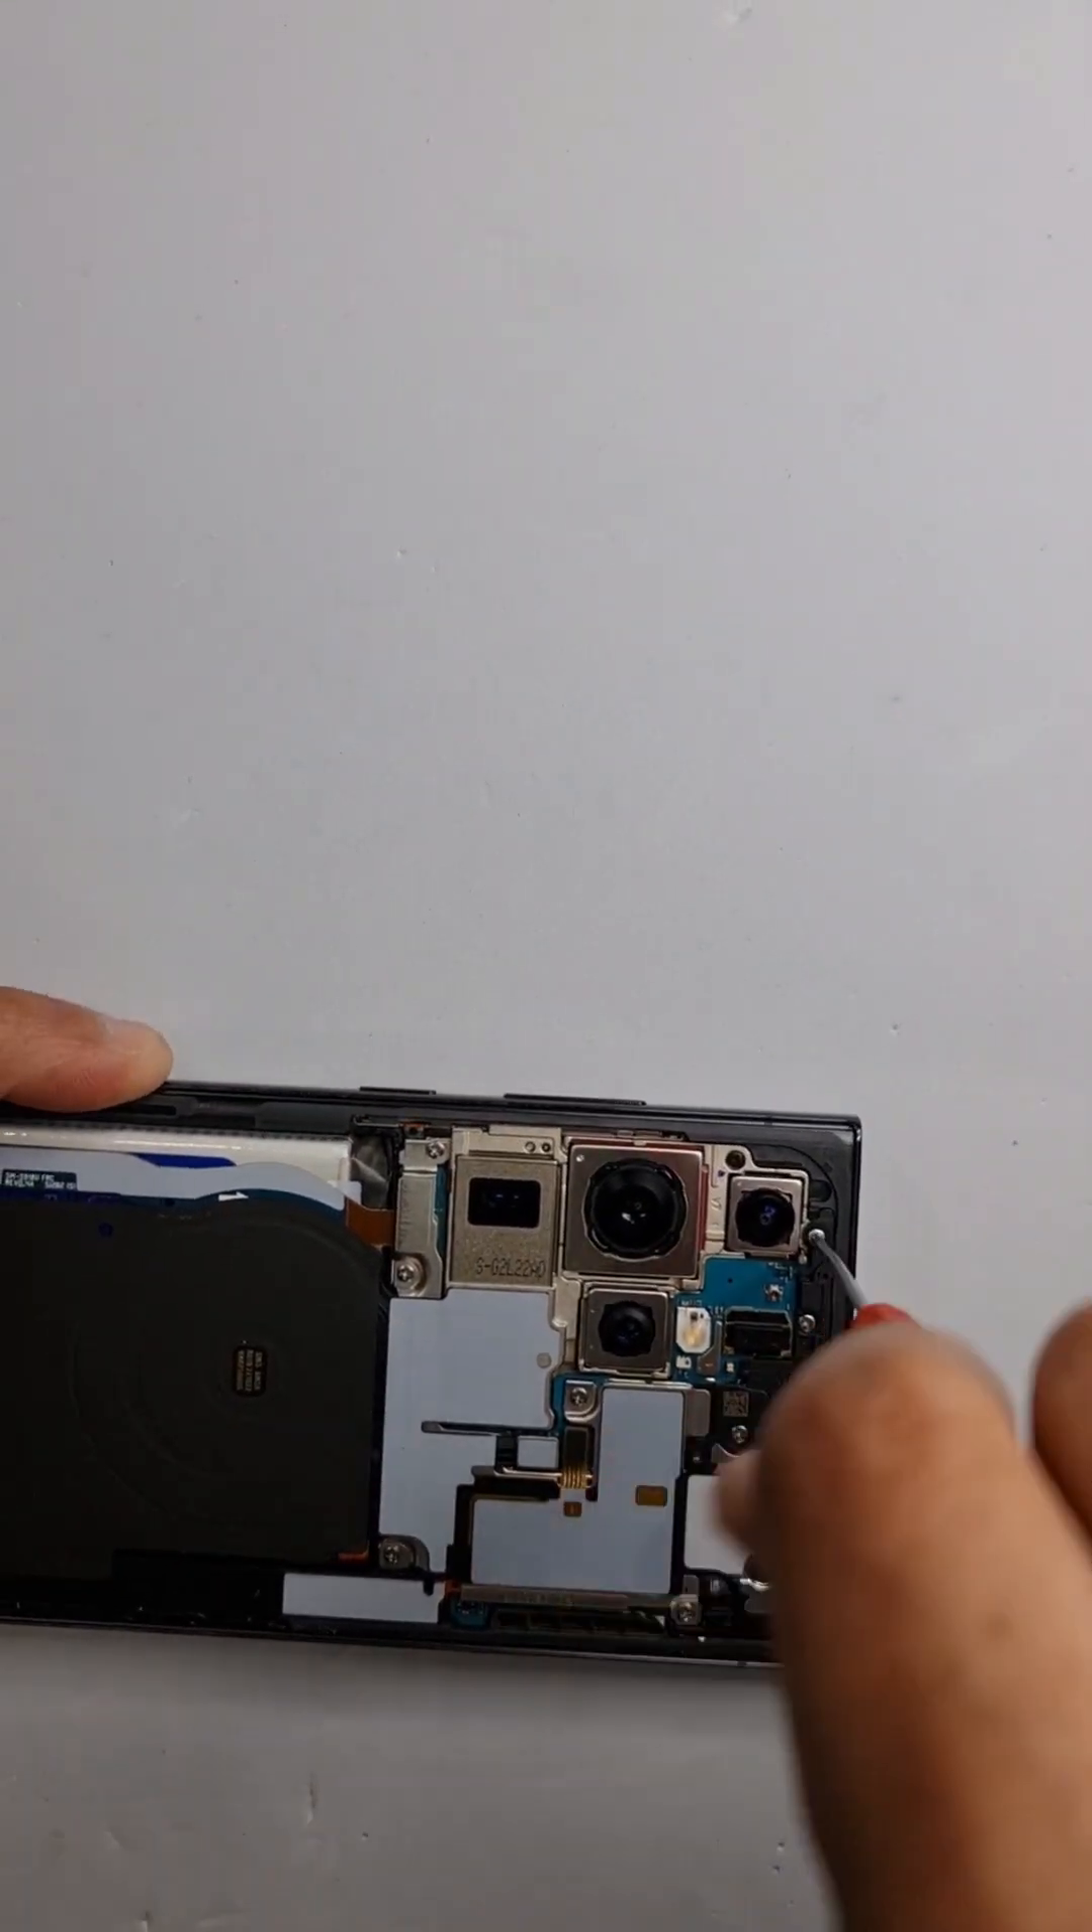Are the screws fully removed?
No.